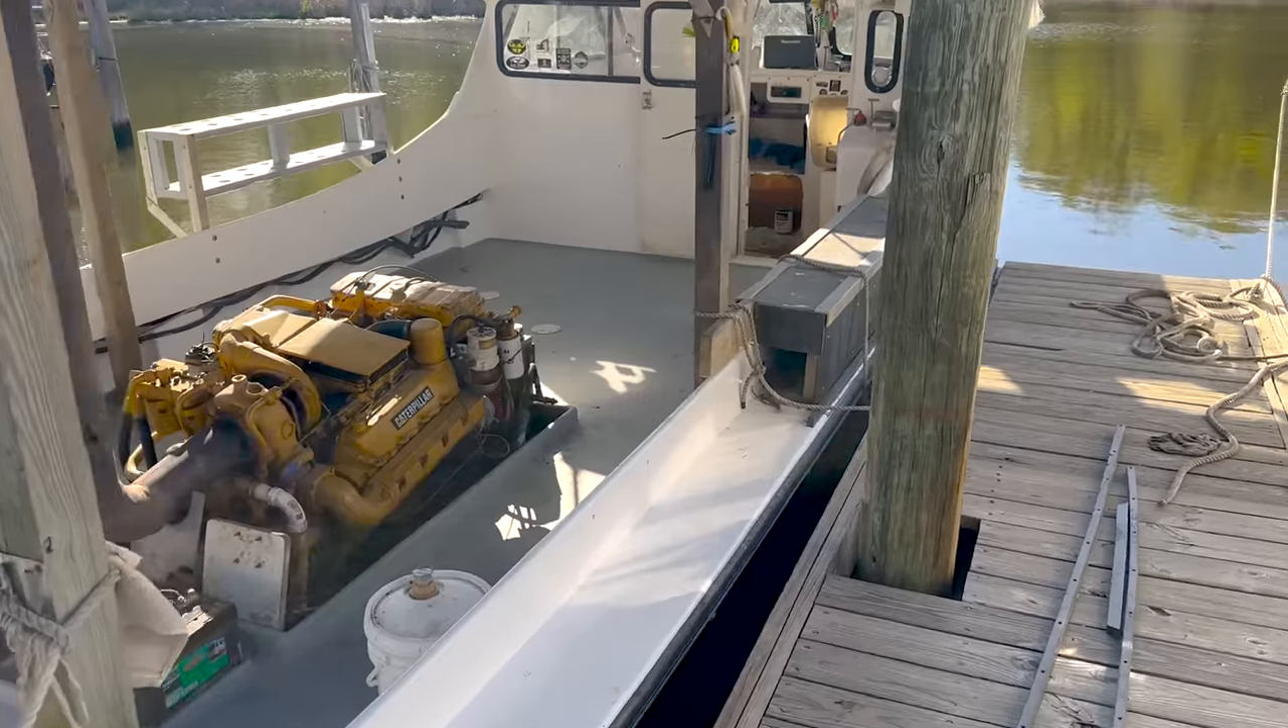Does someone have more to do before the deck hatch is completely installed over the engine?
Yes.